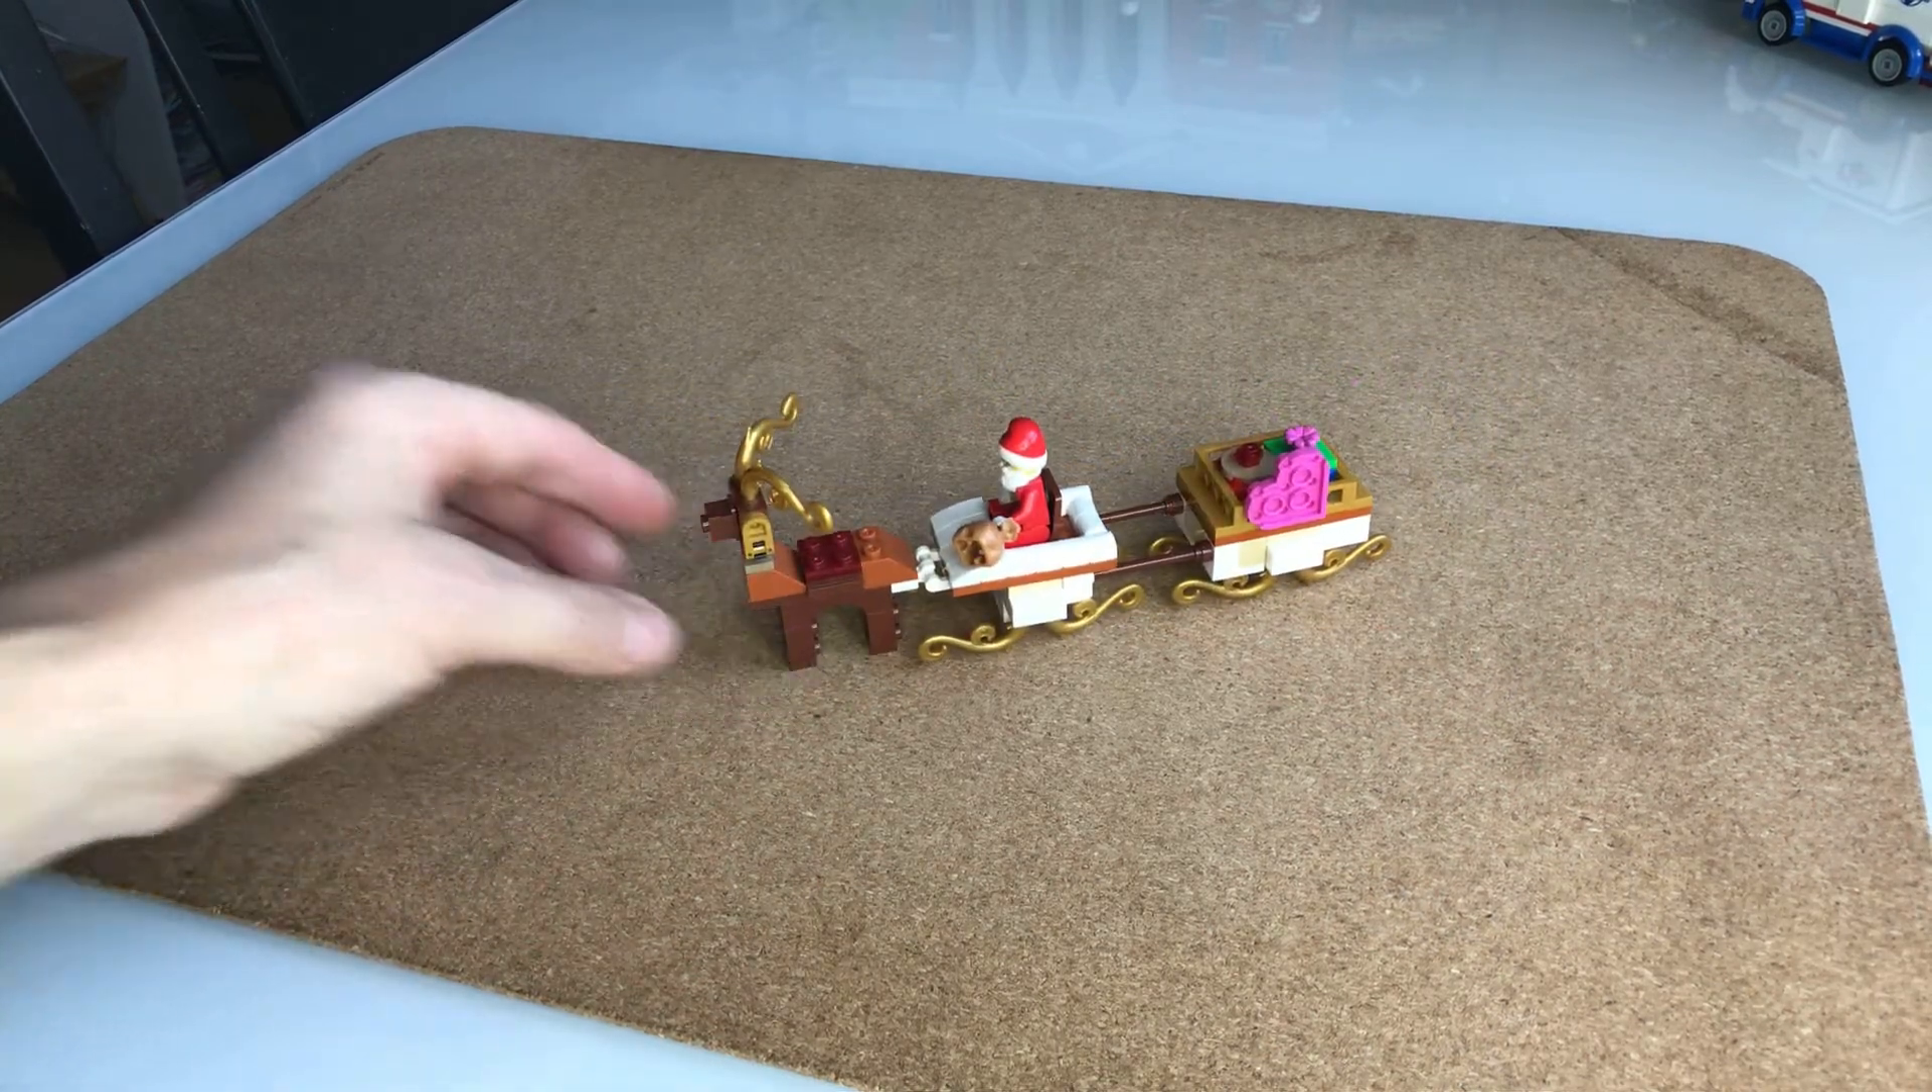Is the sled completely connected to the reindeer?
Yes.